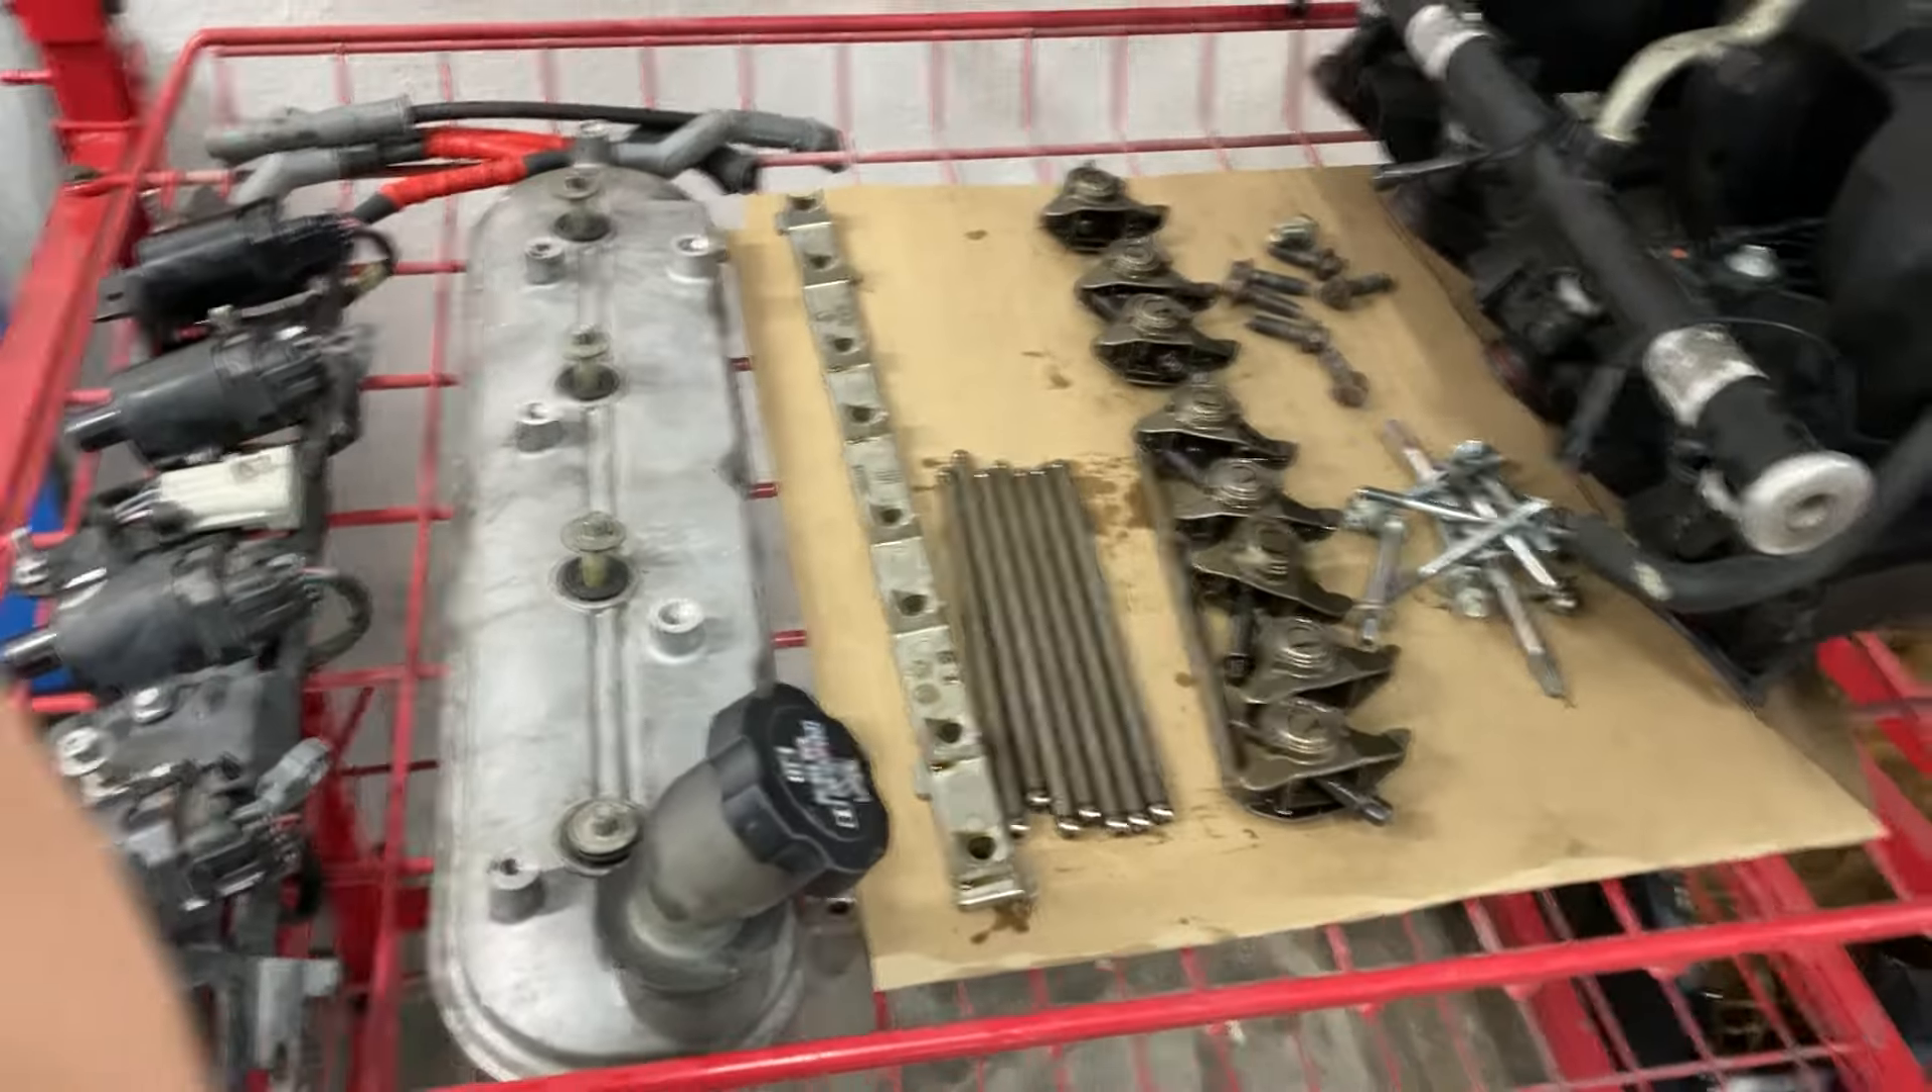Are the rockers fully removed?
Yes.